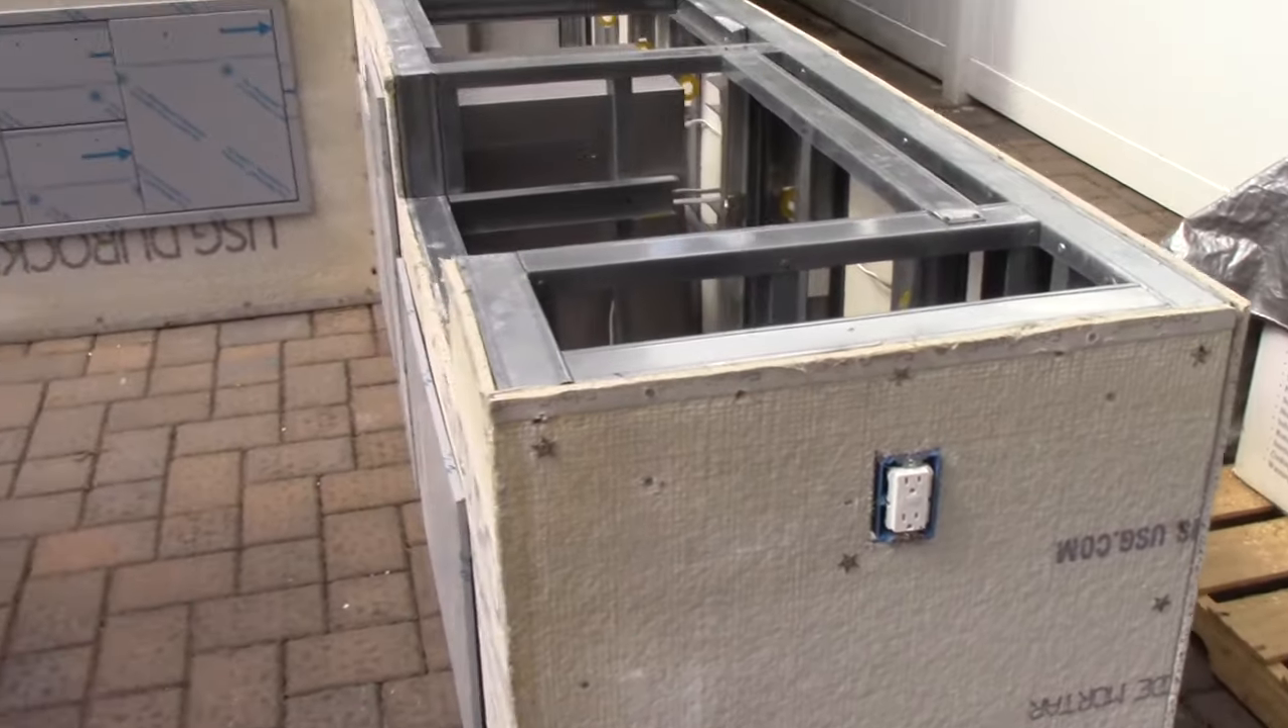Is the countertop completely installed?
No.